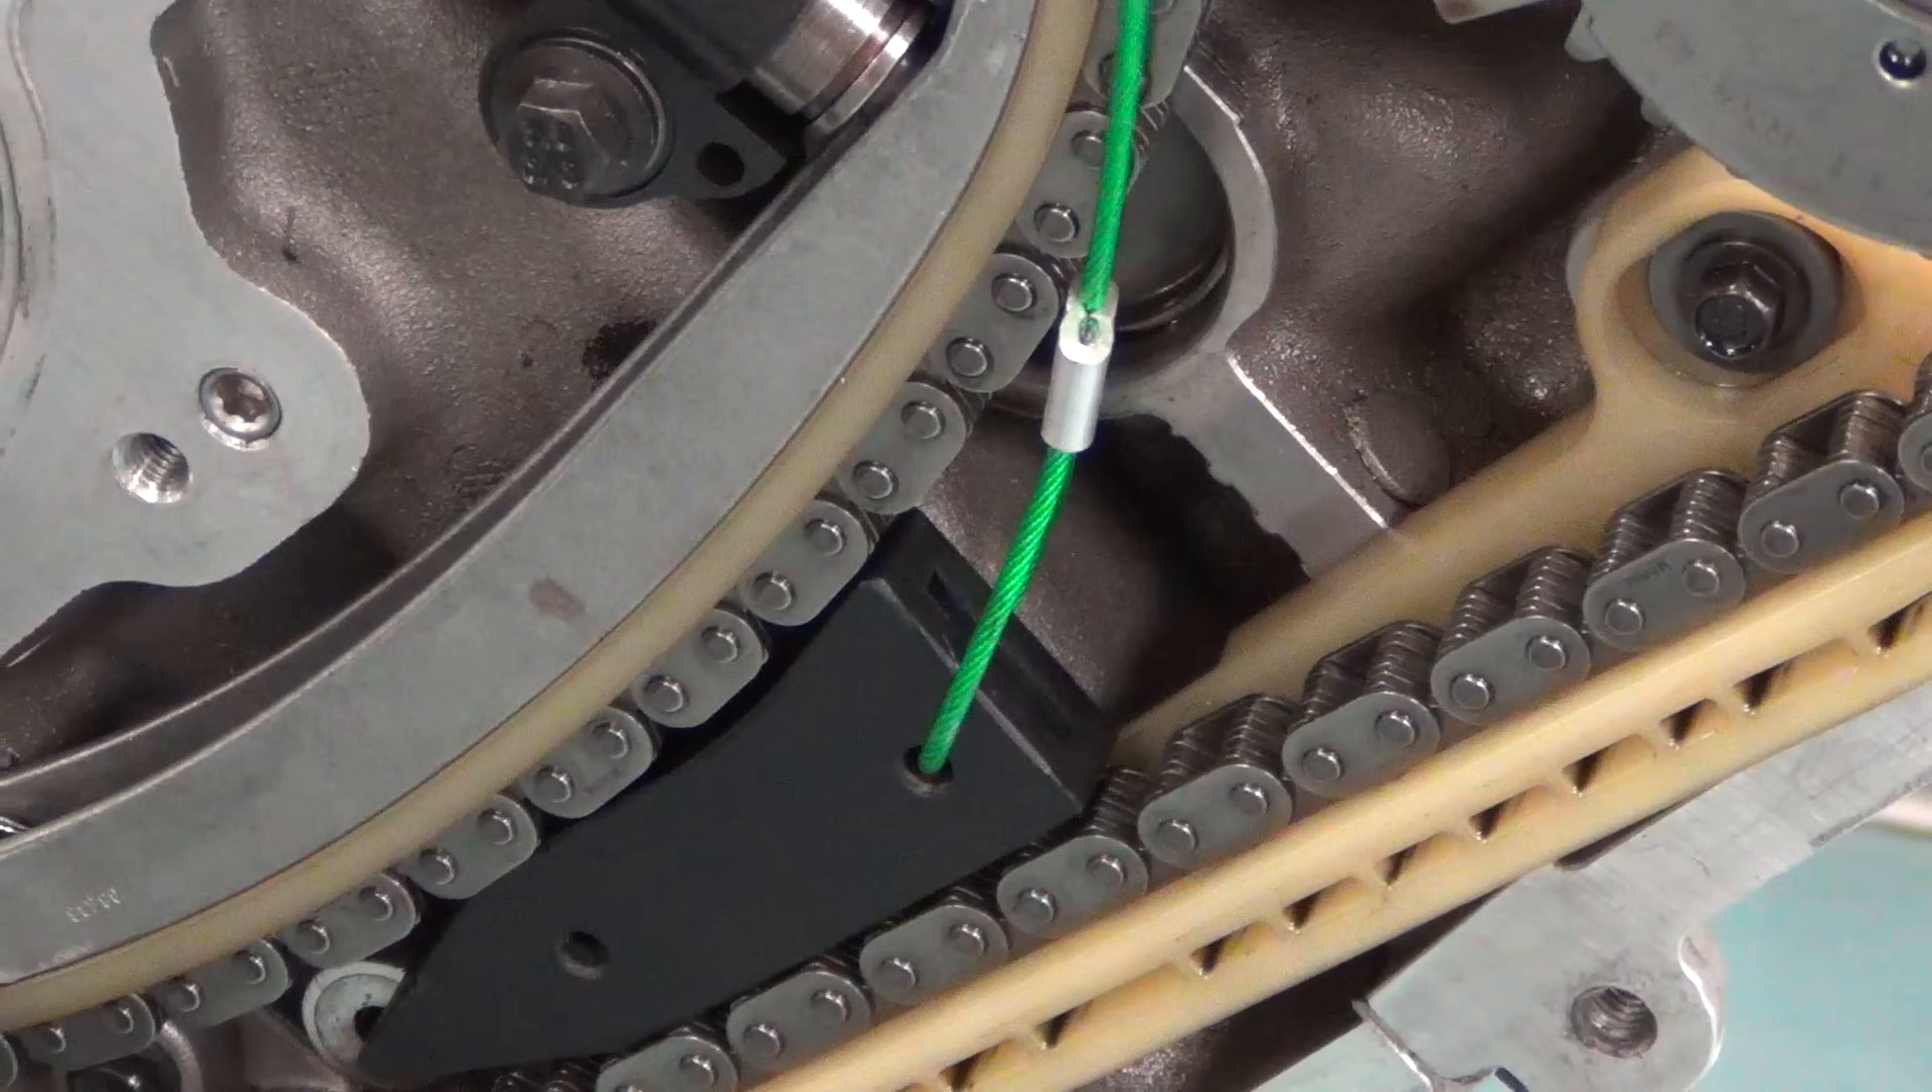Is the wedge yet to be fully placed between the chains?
No.